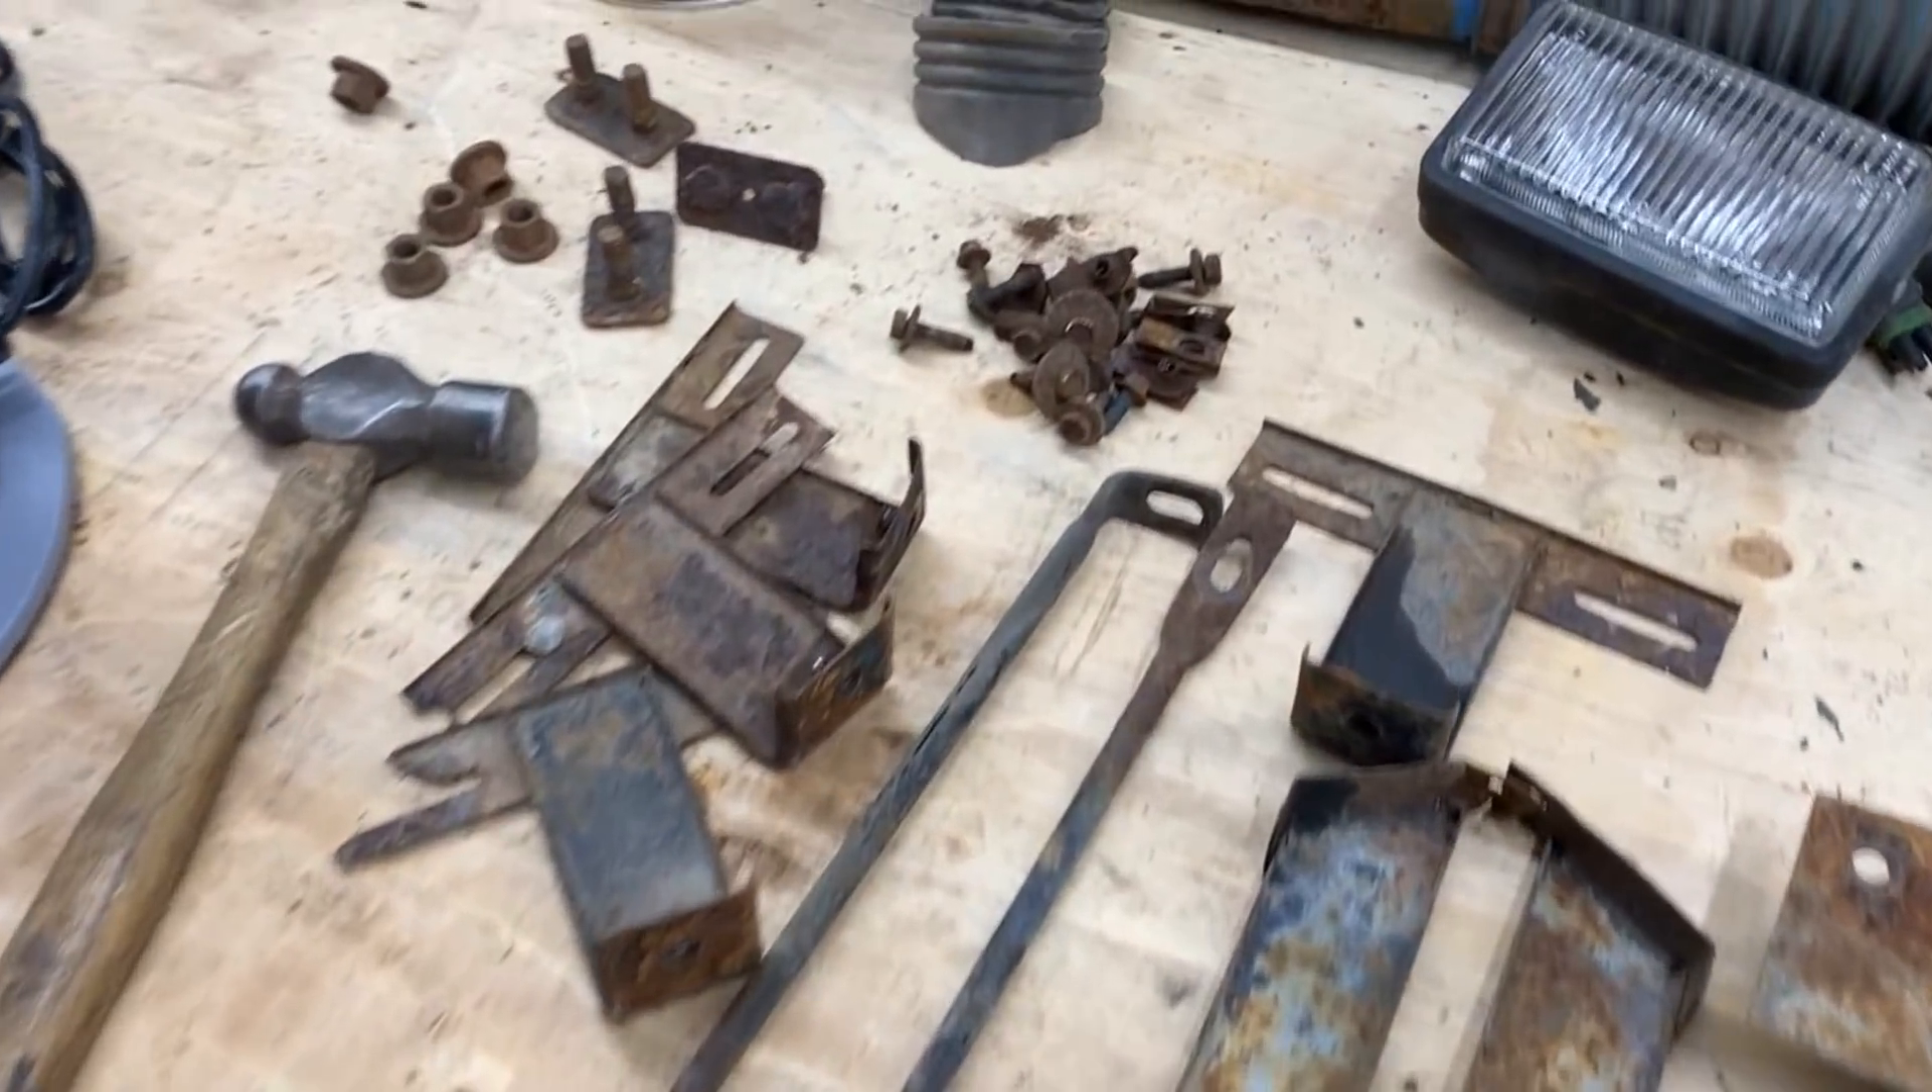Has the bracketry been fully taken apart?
Yes.